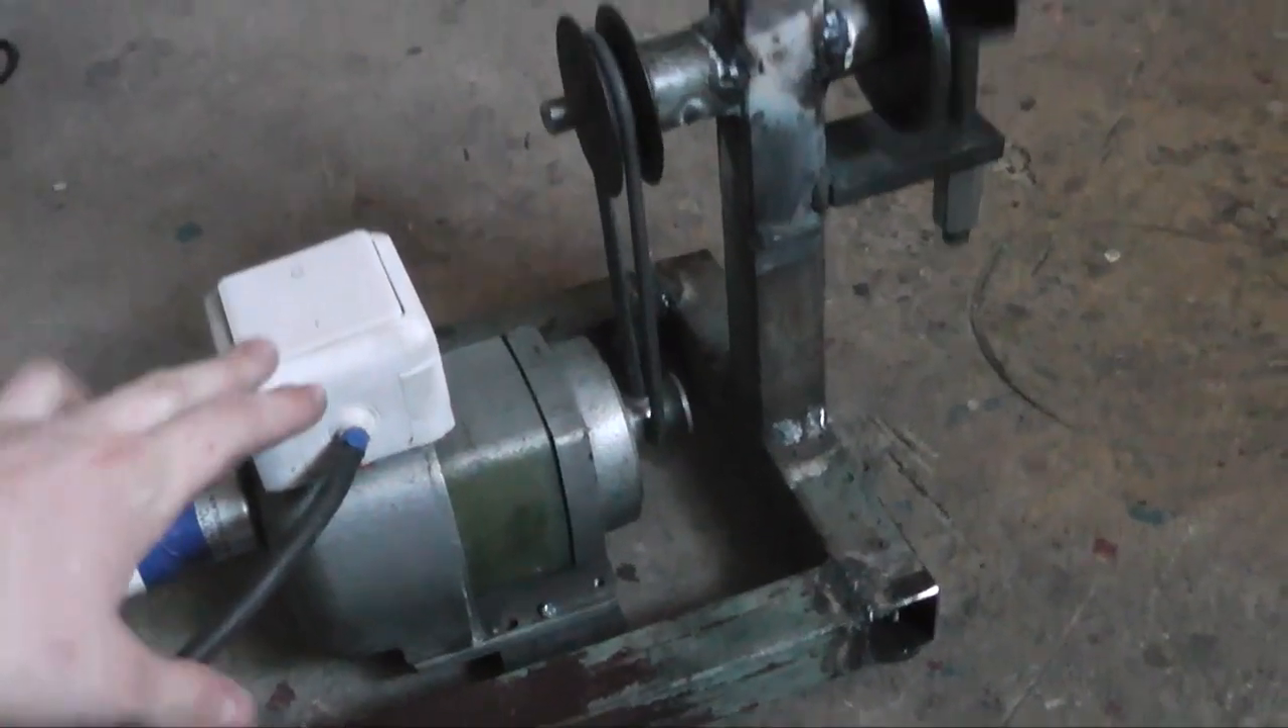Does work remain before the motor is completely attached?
No.